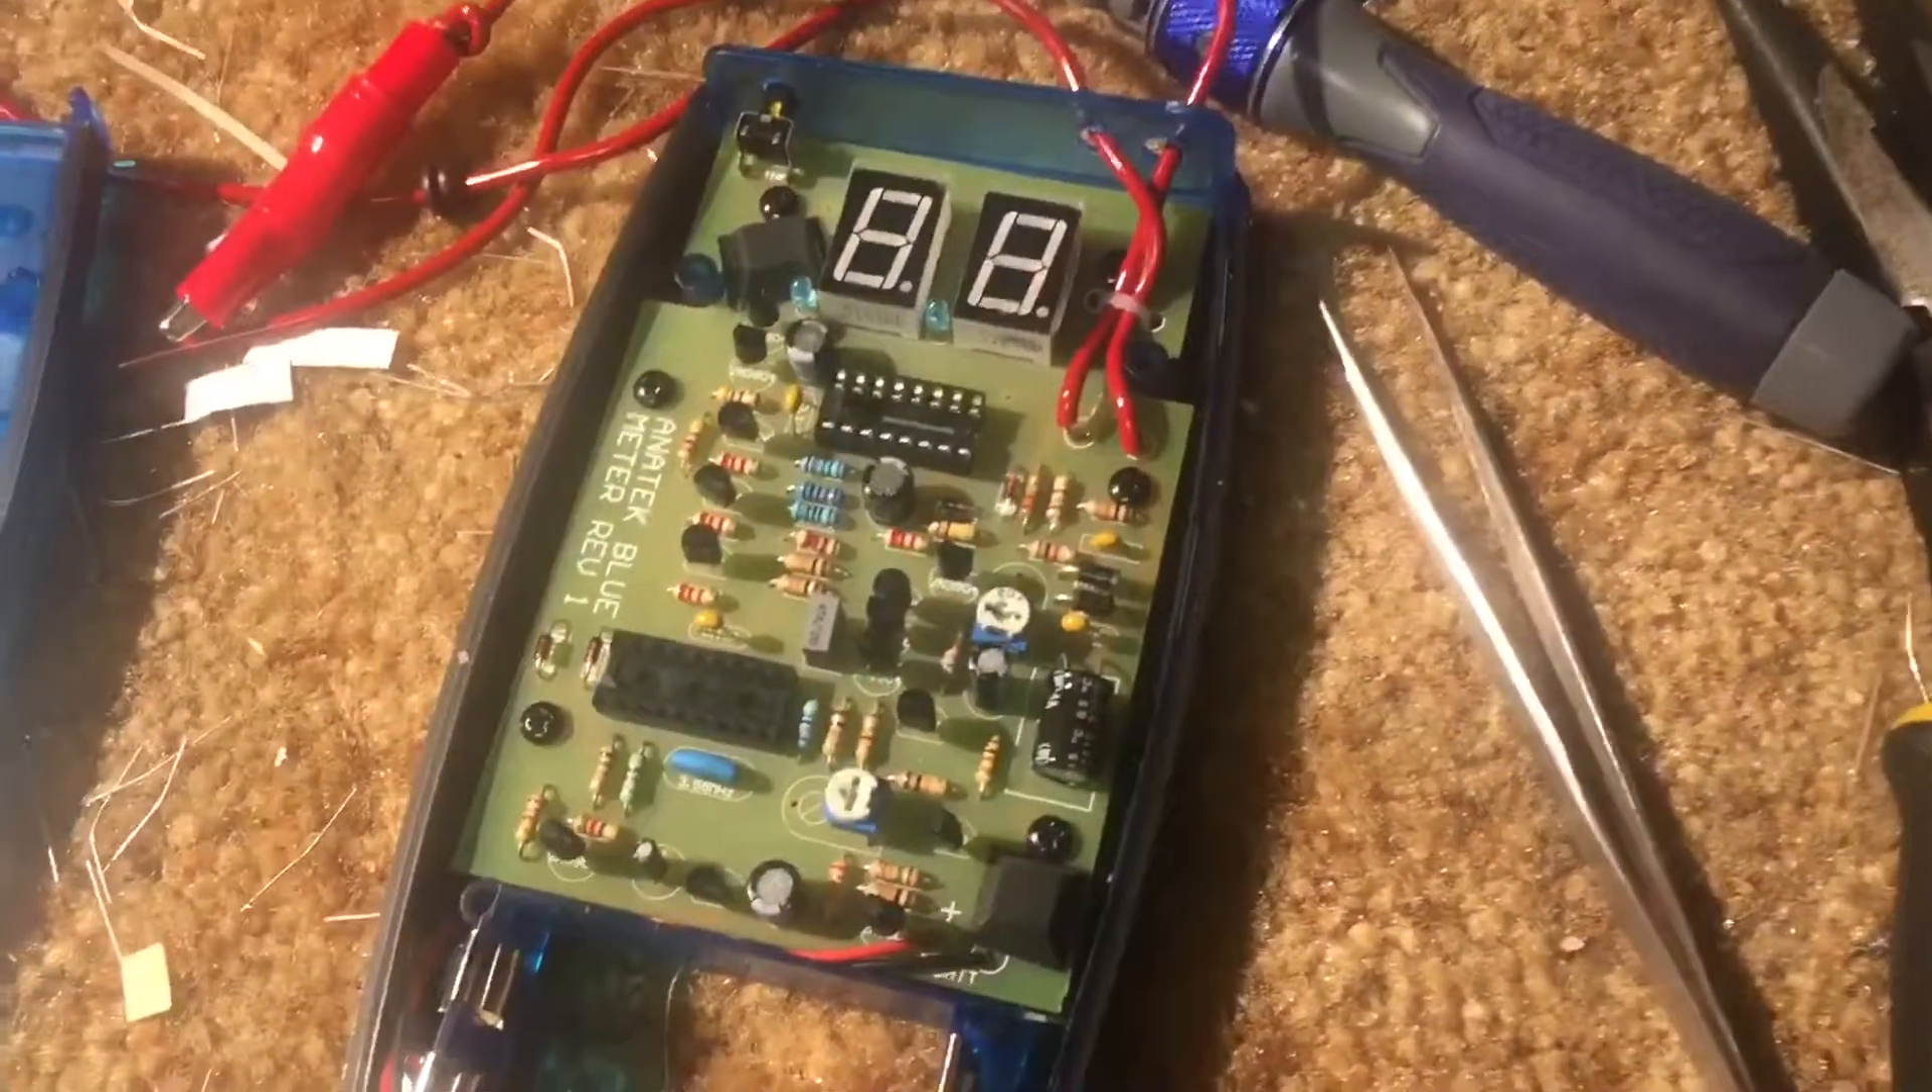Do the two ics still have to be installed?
Yes.